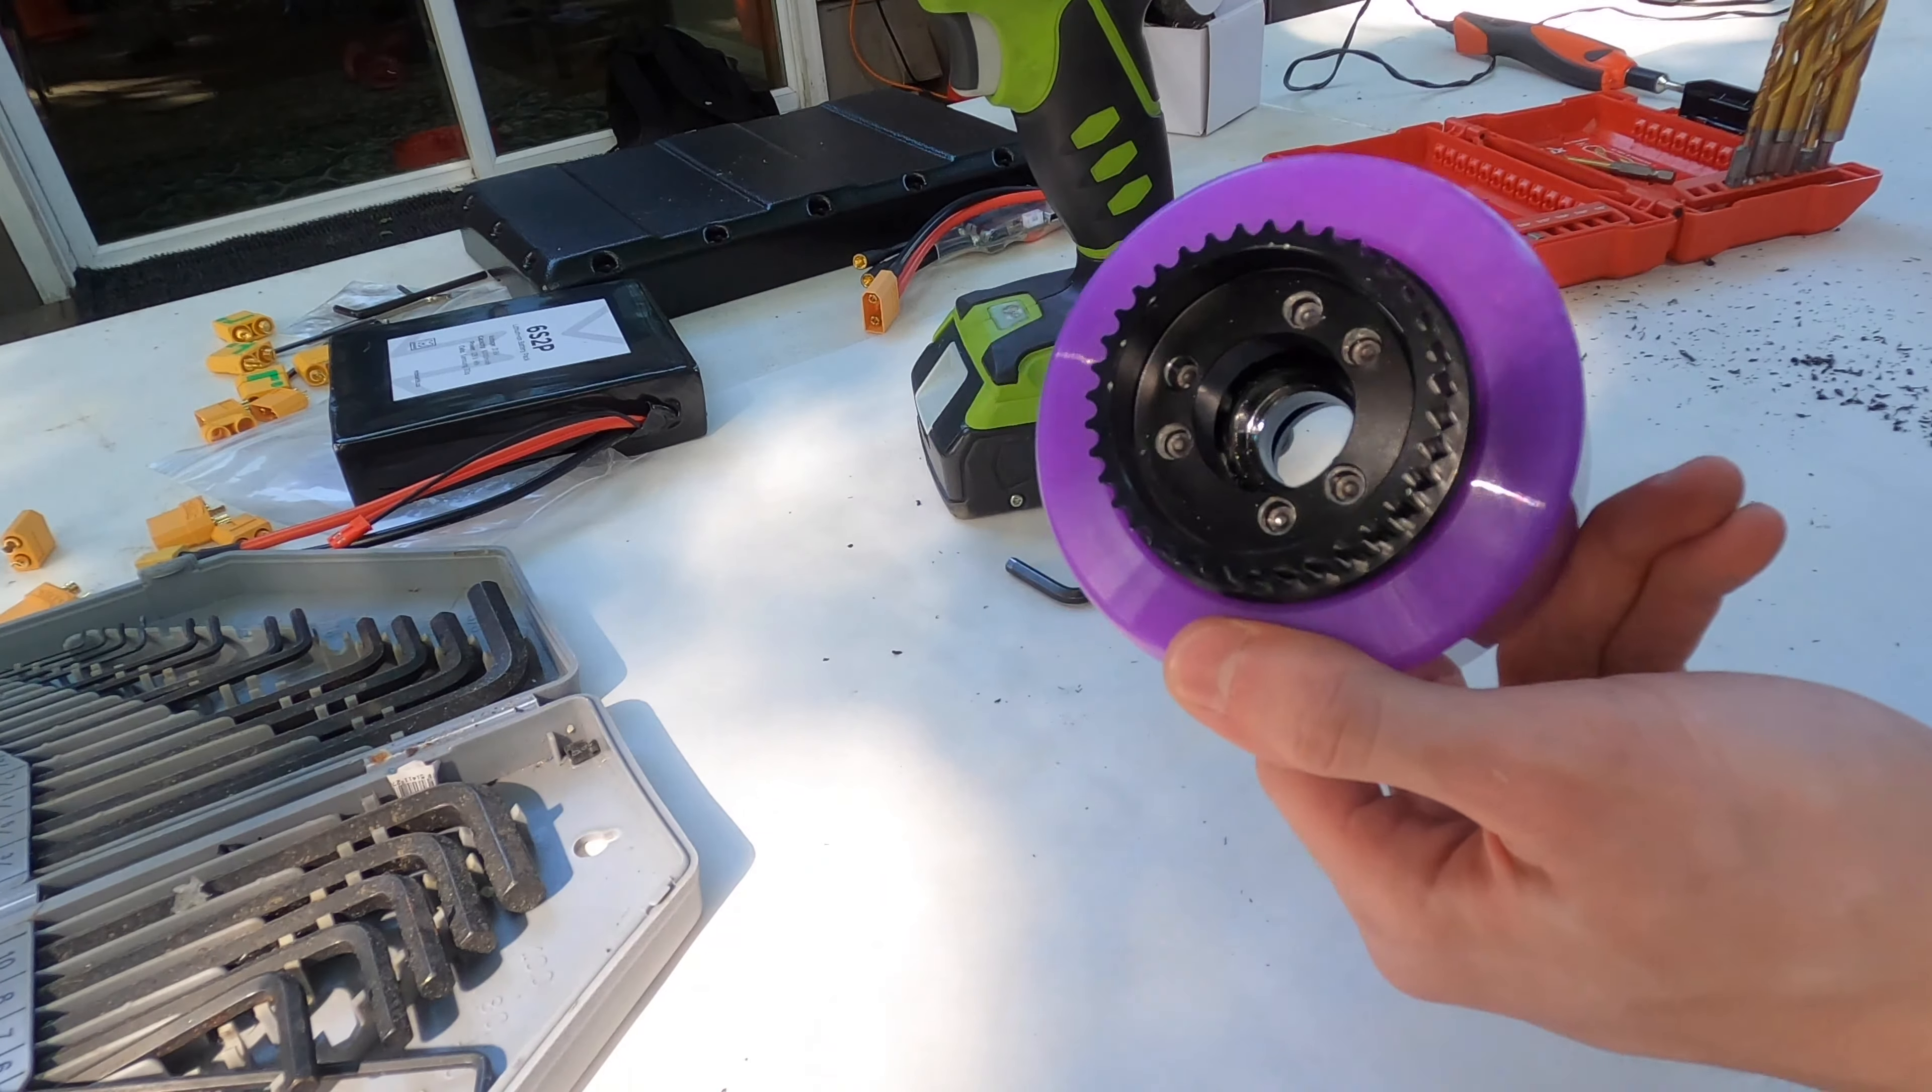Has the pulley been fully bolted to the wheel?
Yes.